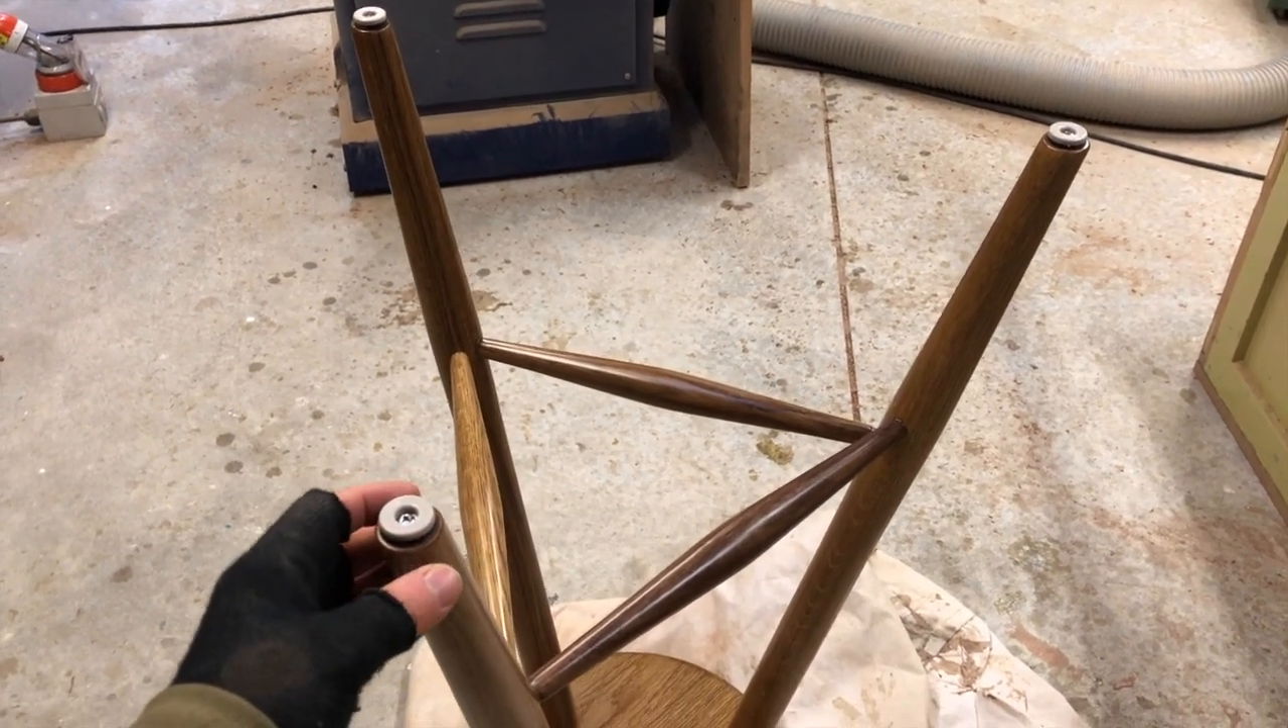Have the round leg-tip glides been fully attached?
Yes.